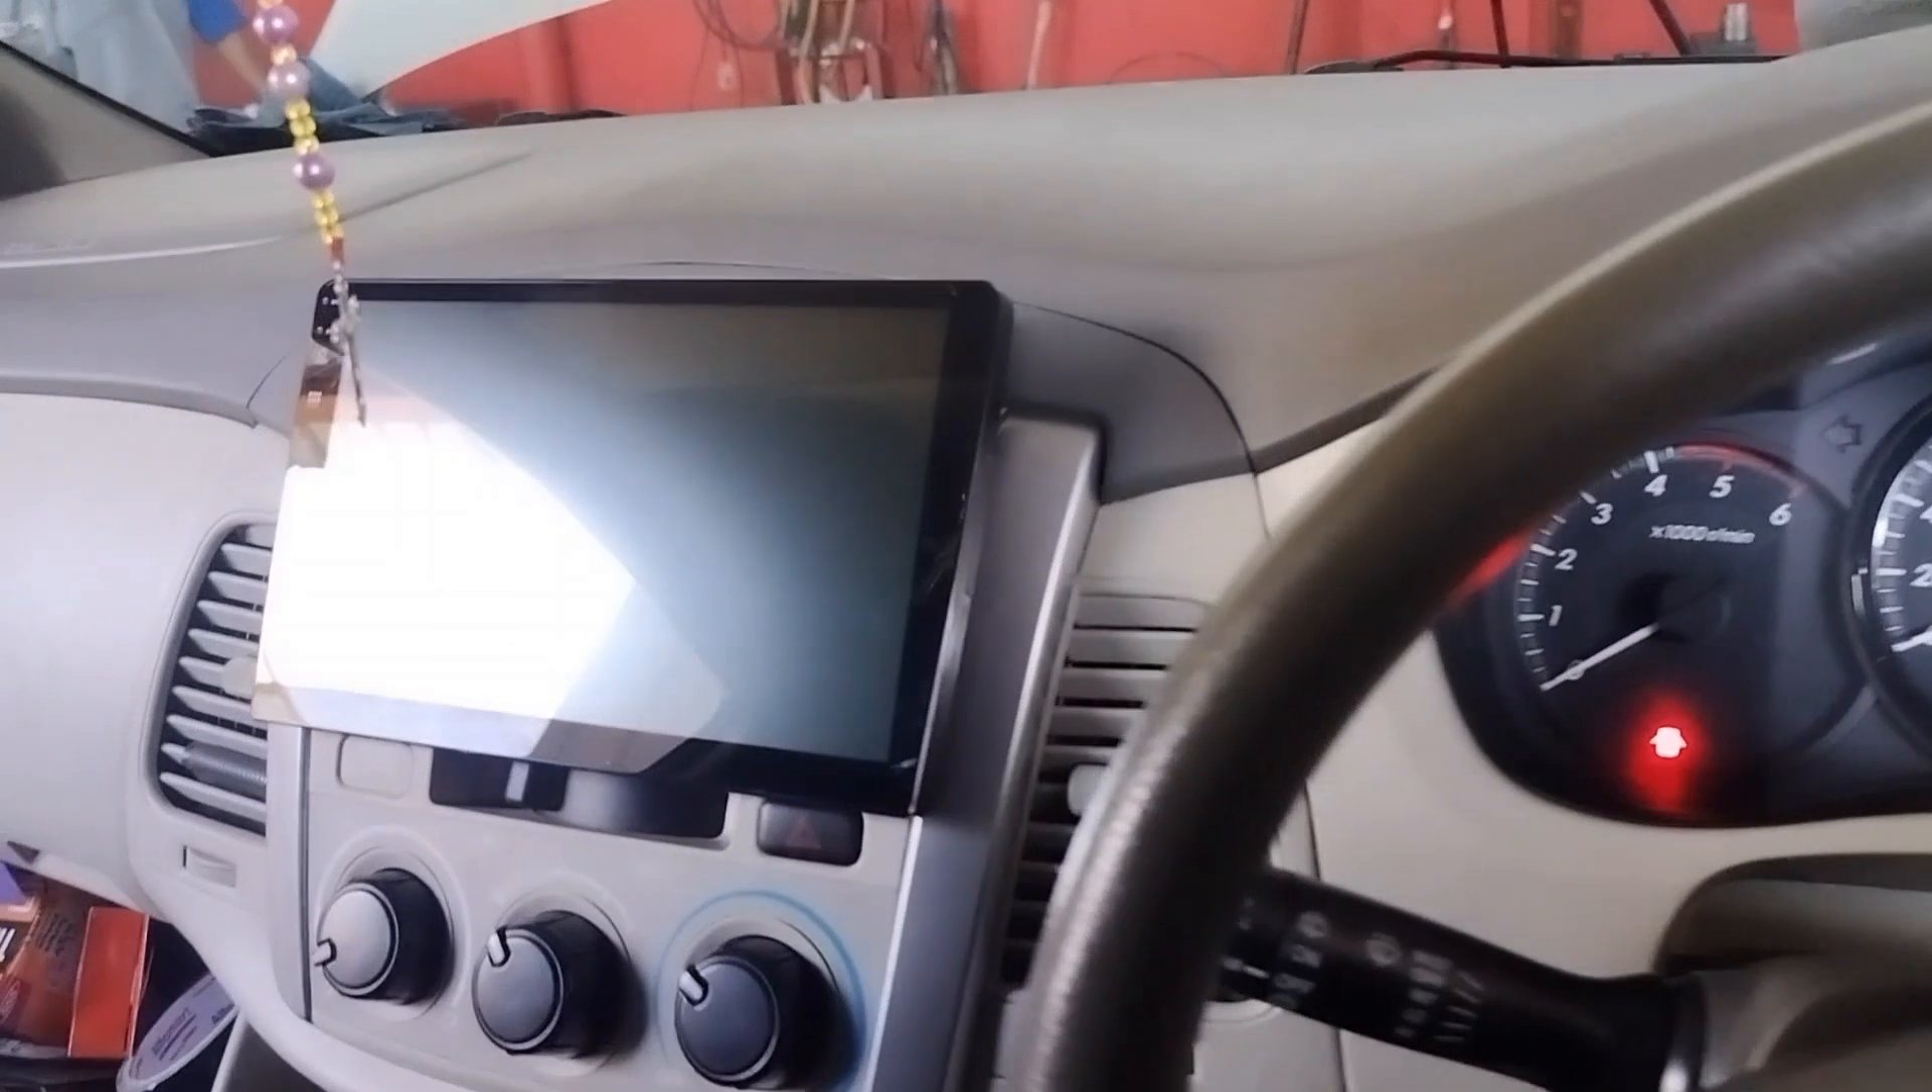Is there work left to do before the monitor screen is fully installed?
No.